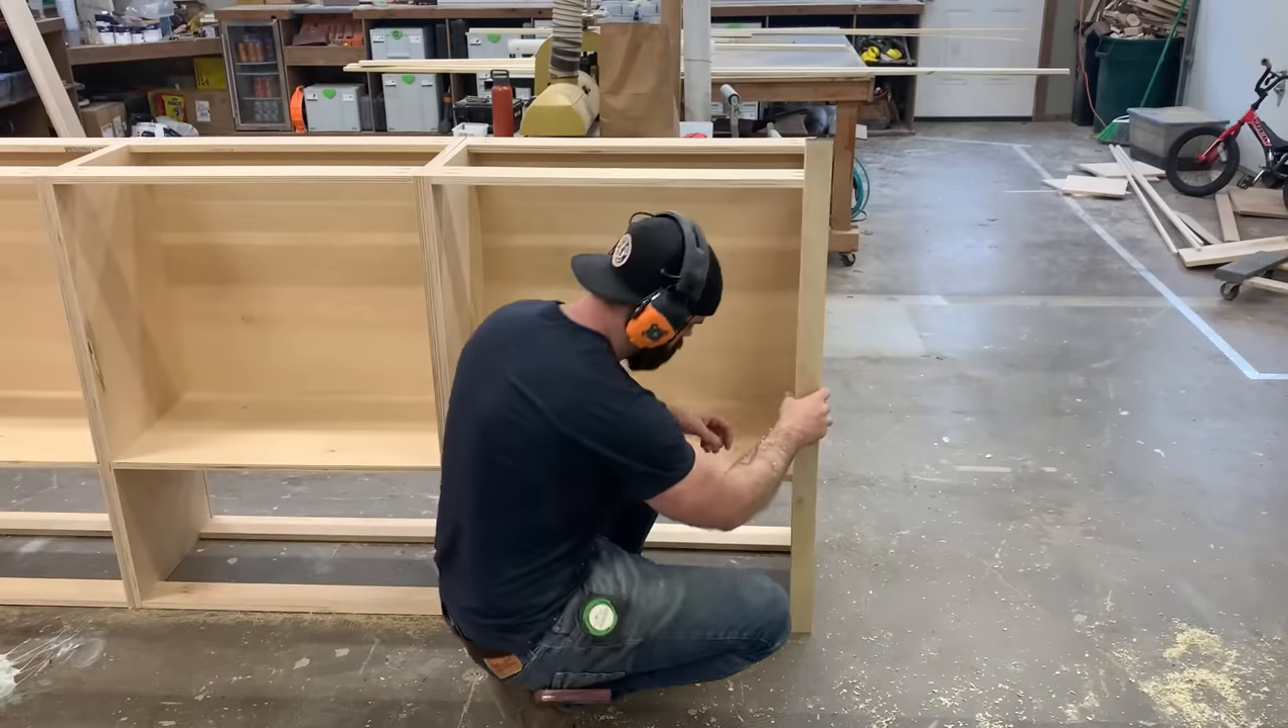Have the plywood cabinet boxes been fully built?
Yes.